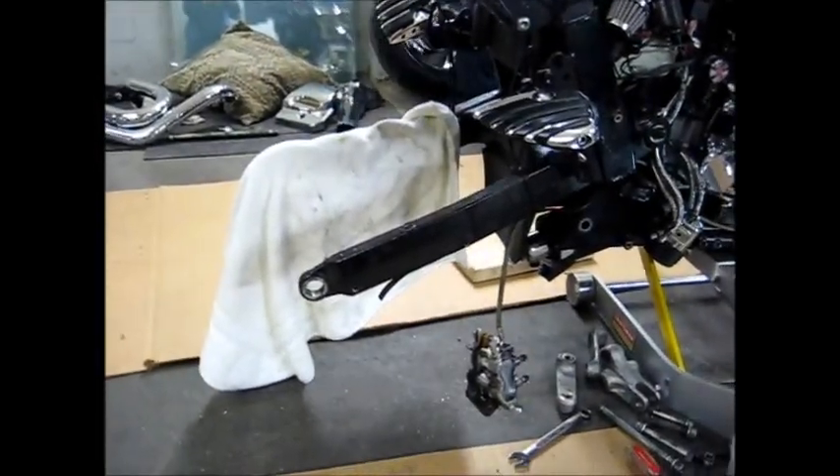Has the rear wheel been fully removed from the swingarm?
Yes.